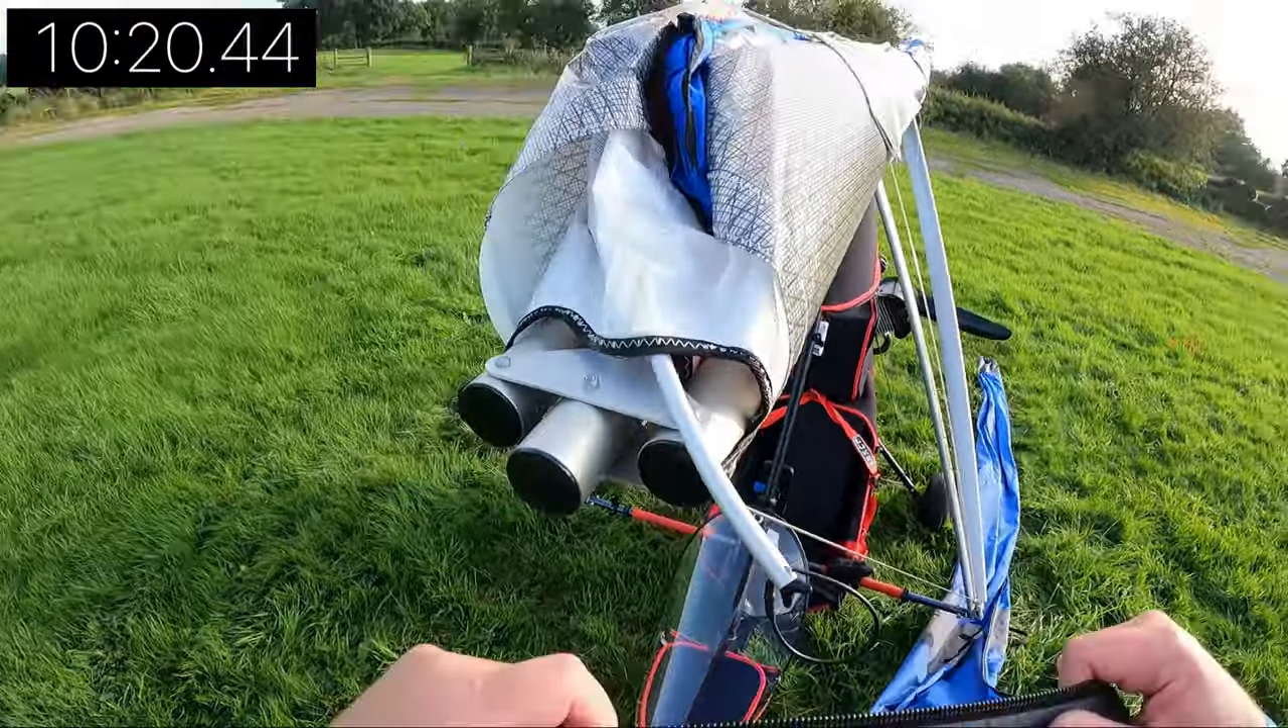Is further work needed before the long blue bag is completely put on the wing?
Yes.